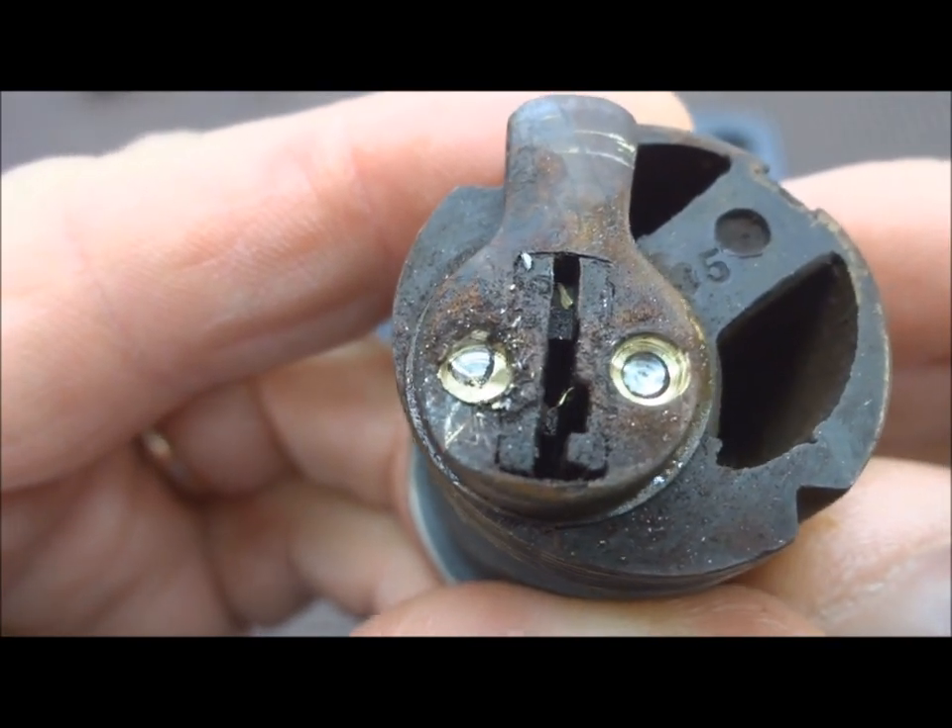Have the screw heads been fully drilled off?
Yes.